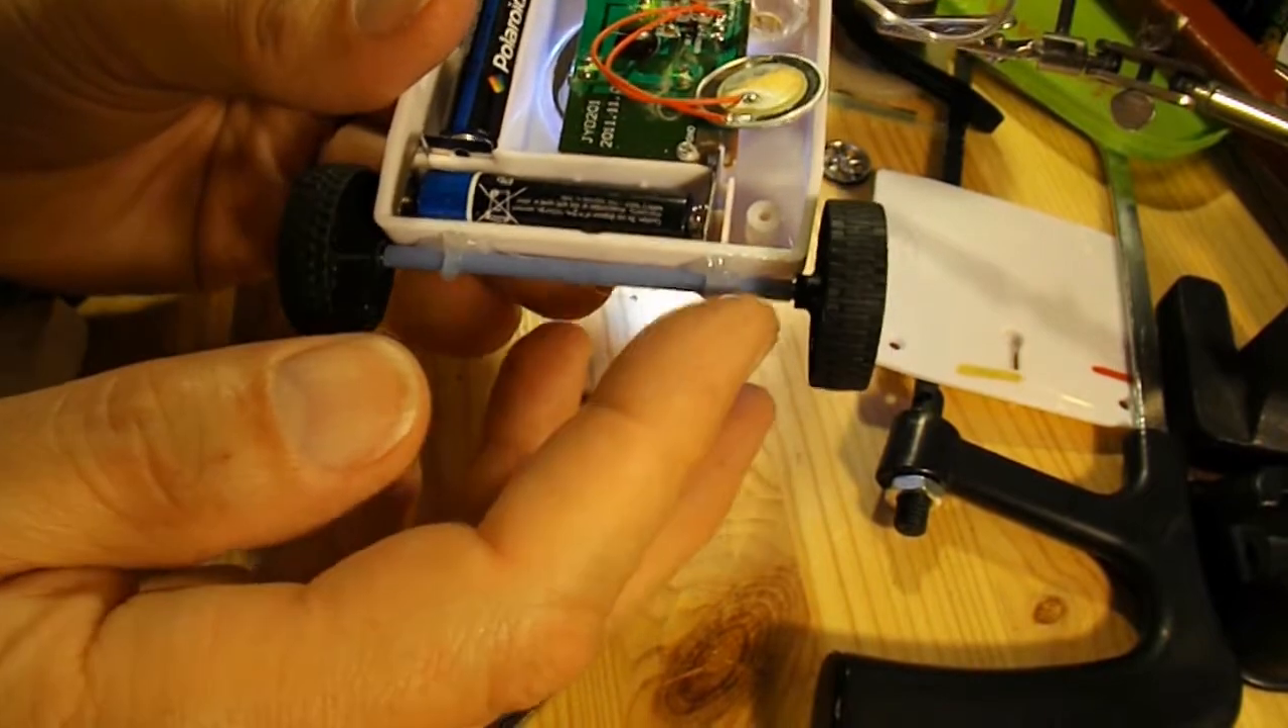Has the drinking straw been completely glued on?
Yes.